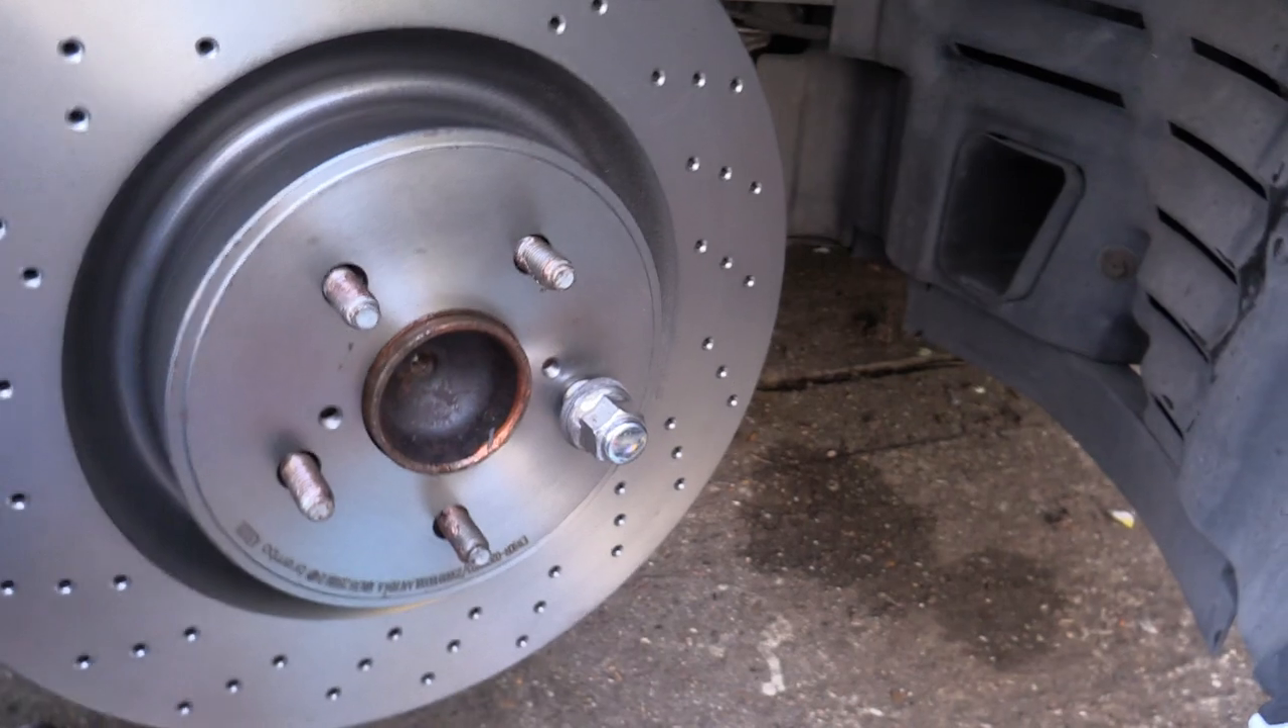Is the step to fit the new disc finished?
Yes.